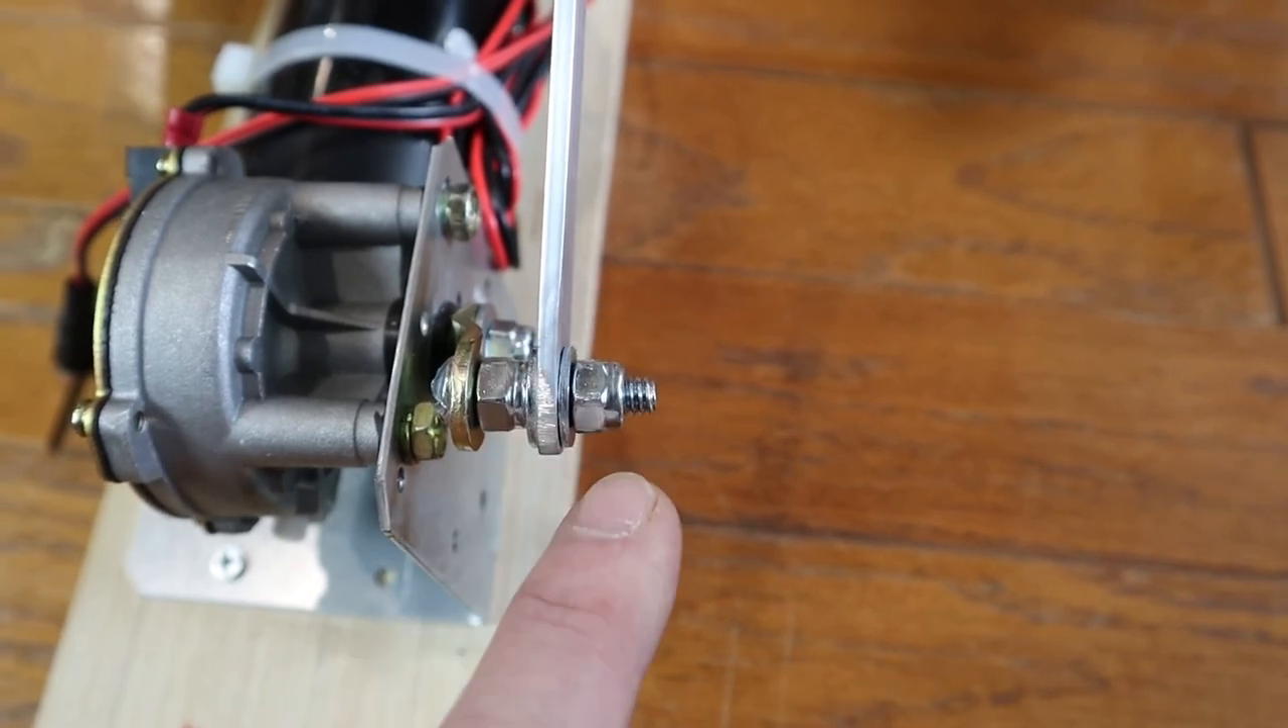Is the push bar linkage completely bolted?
Yes.